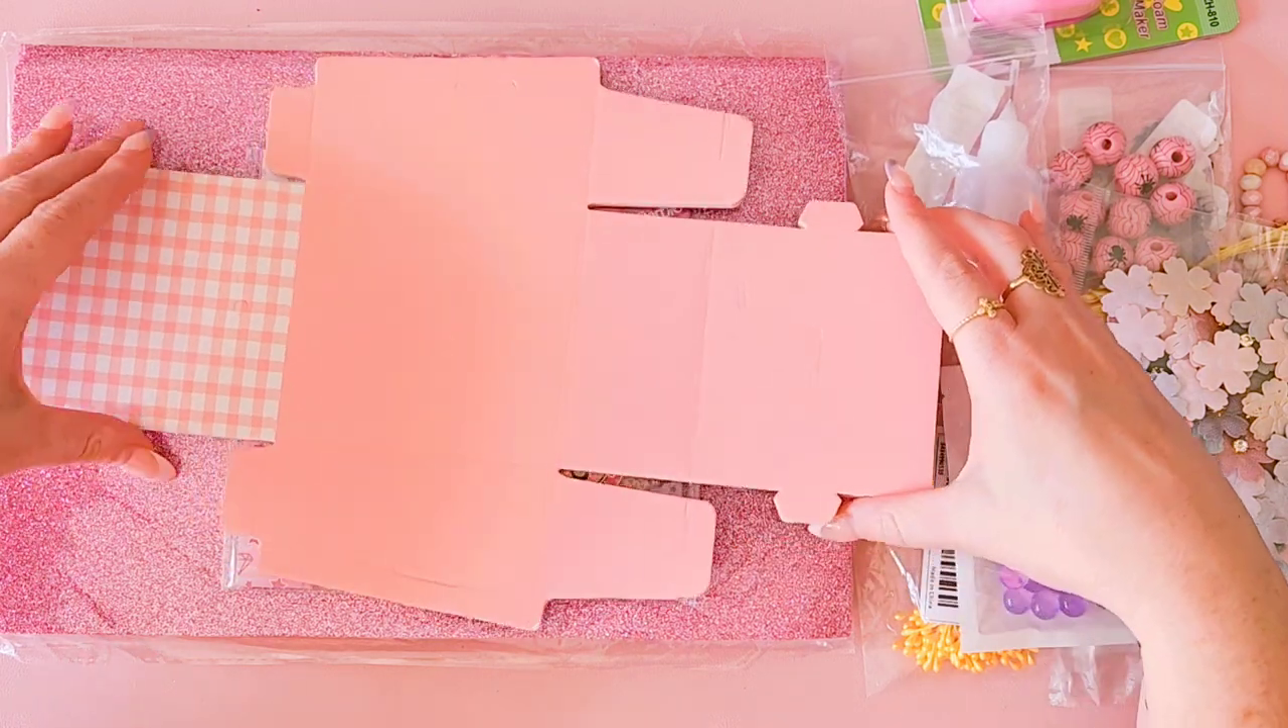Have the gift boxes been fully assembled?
No.